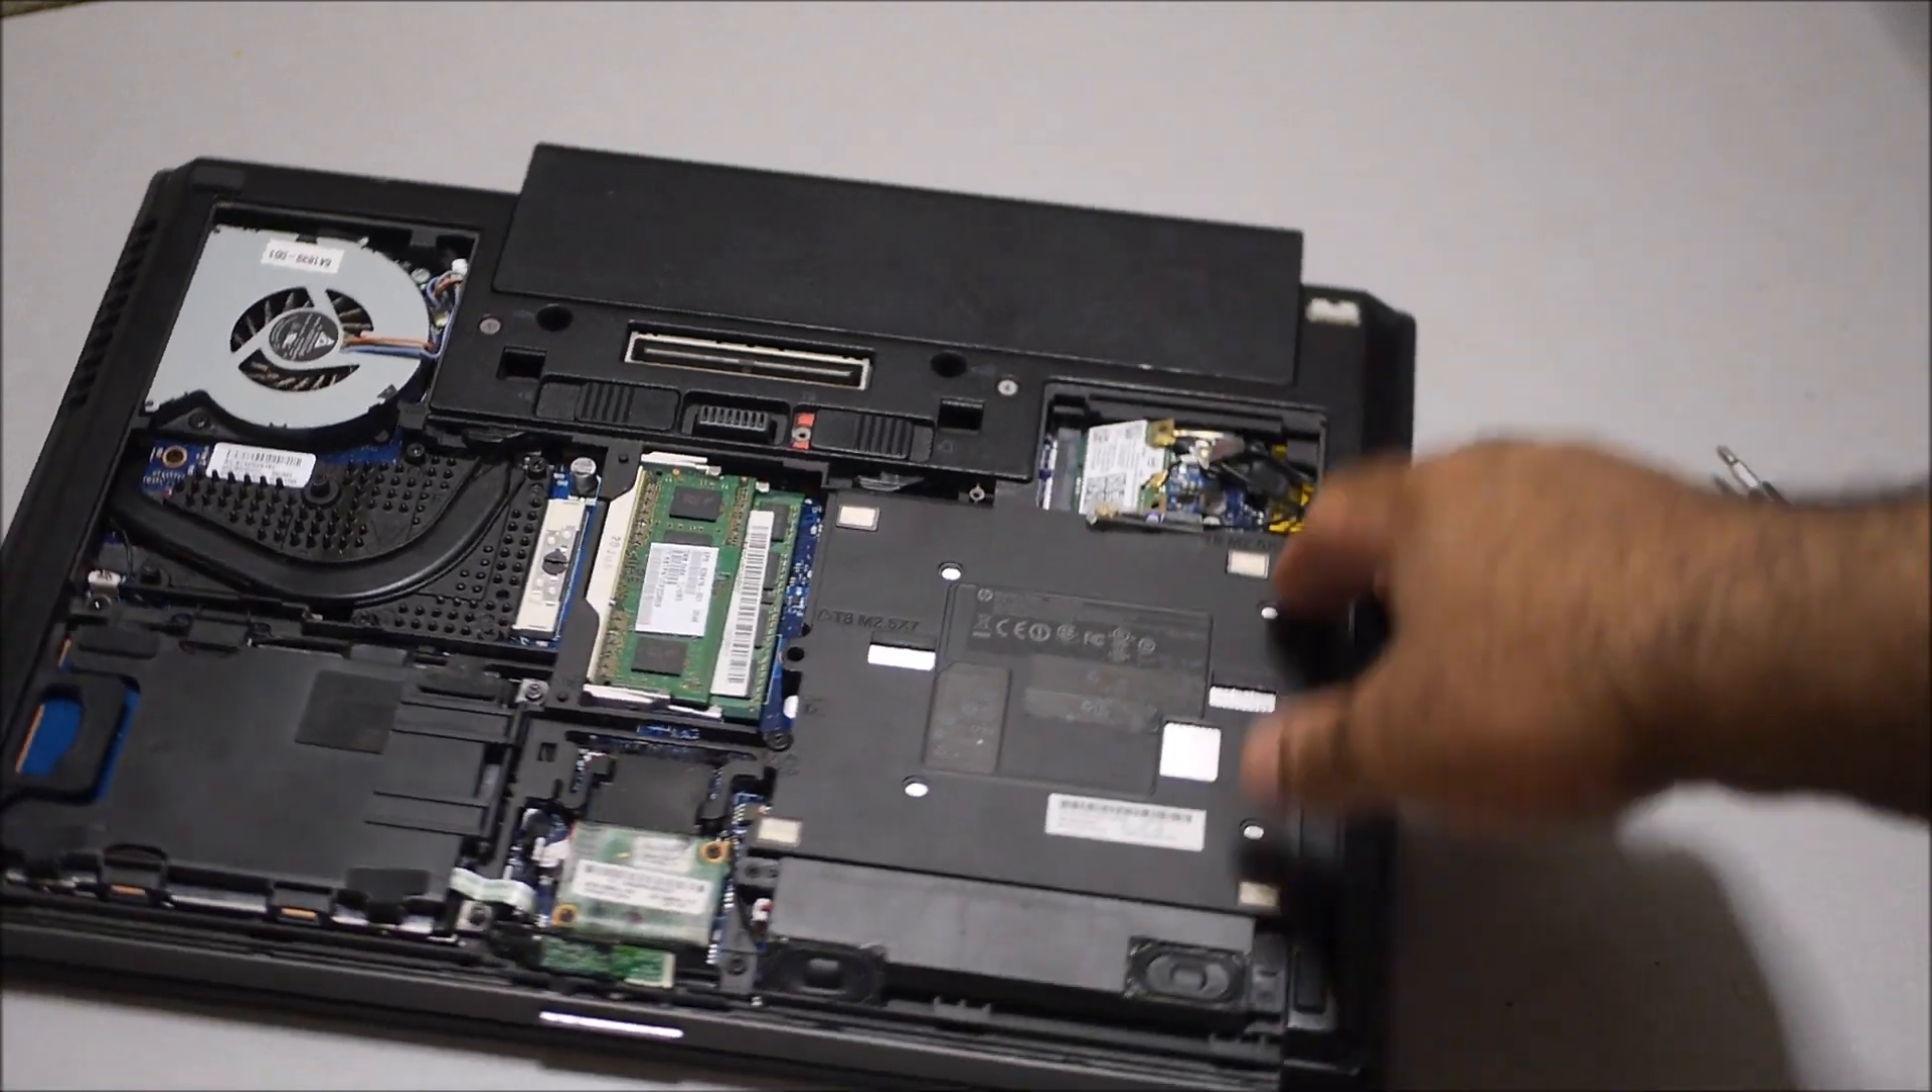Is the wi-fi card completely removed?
No.